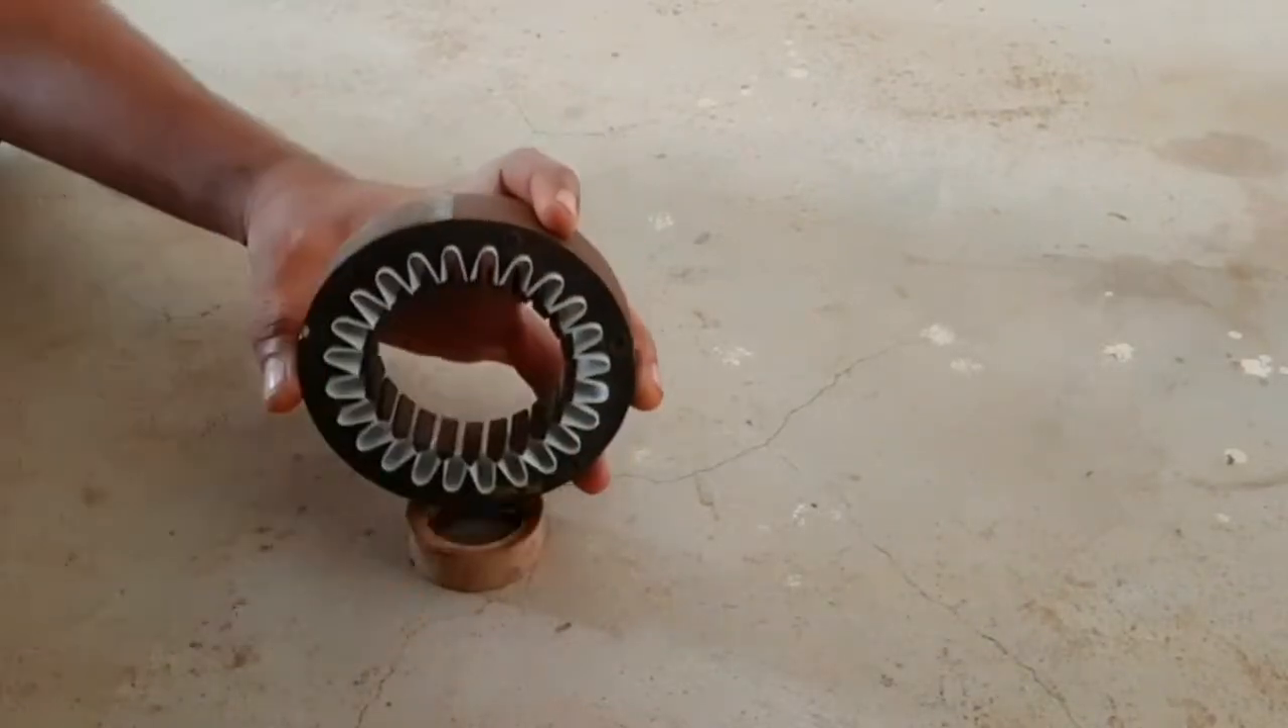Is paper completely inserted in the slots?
Yes.